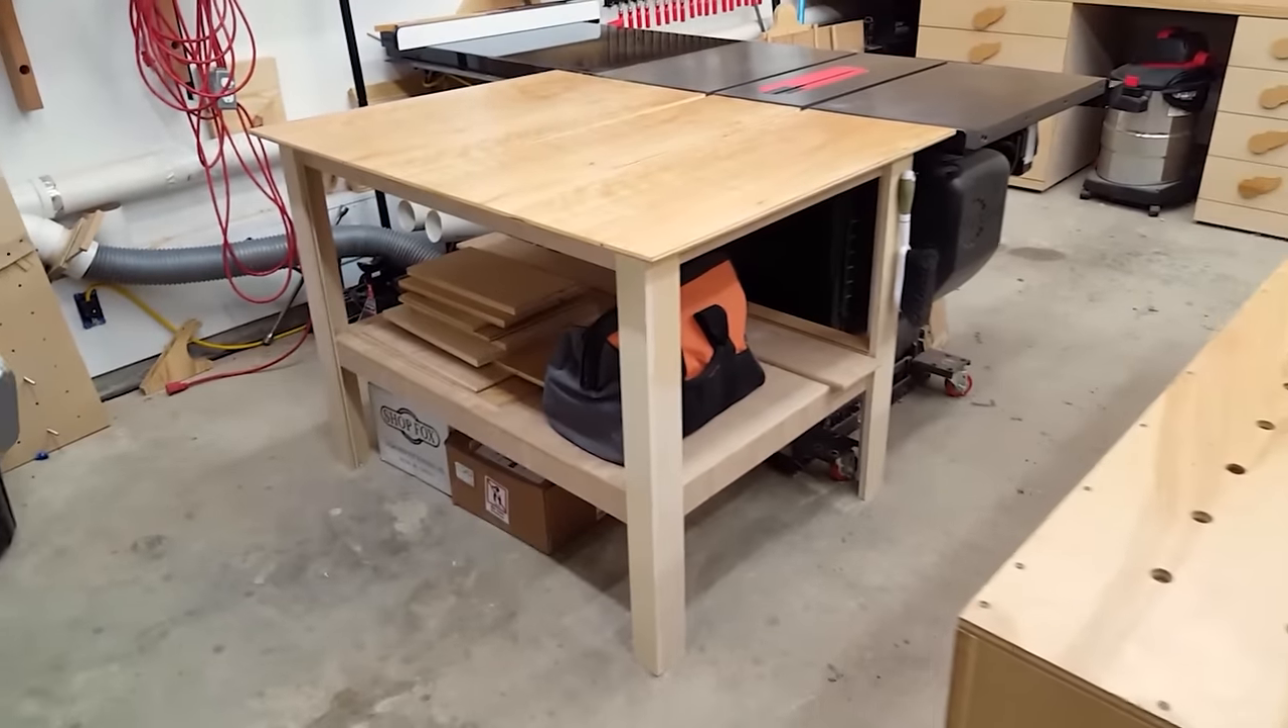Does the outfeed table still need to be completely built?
No.